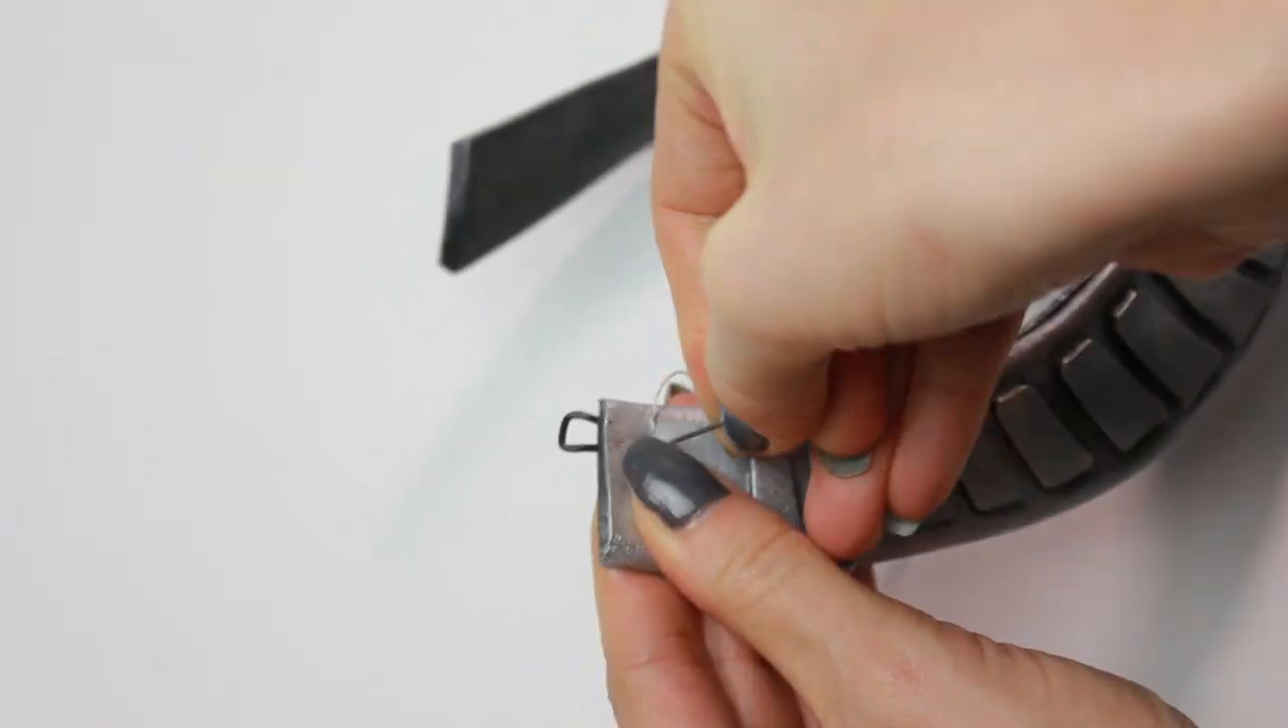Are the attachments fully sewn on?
No.